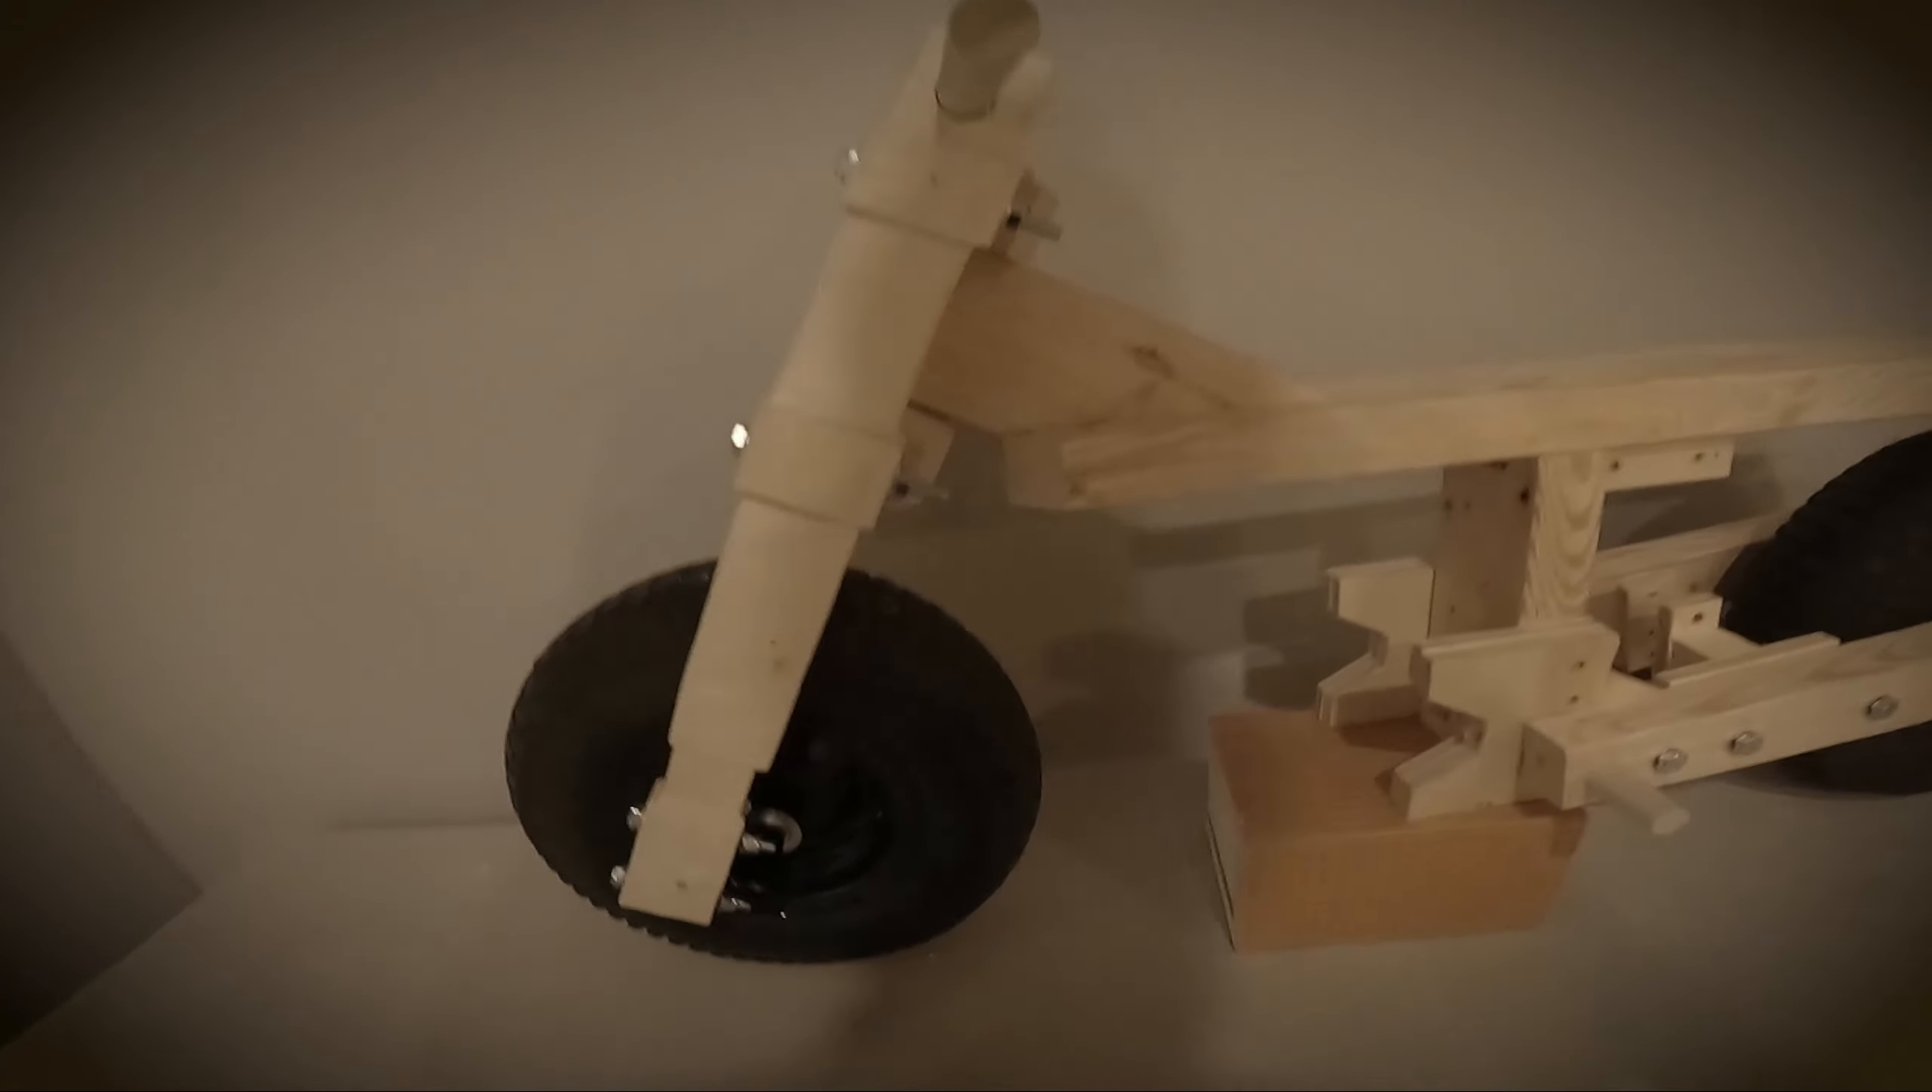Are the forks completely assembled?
Yes.